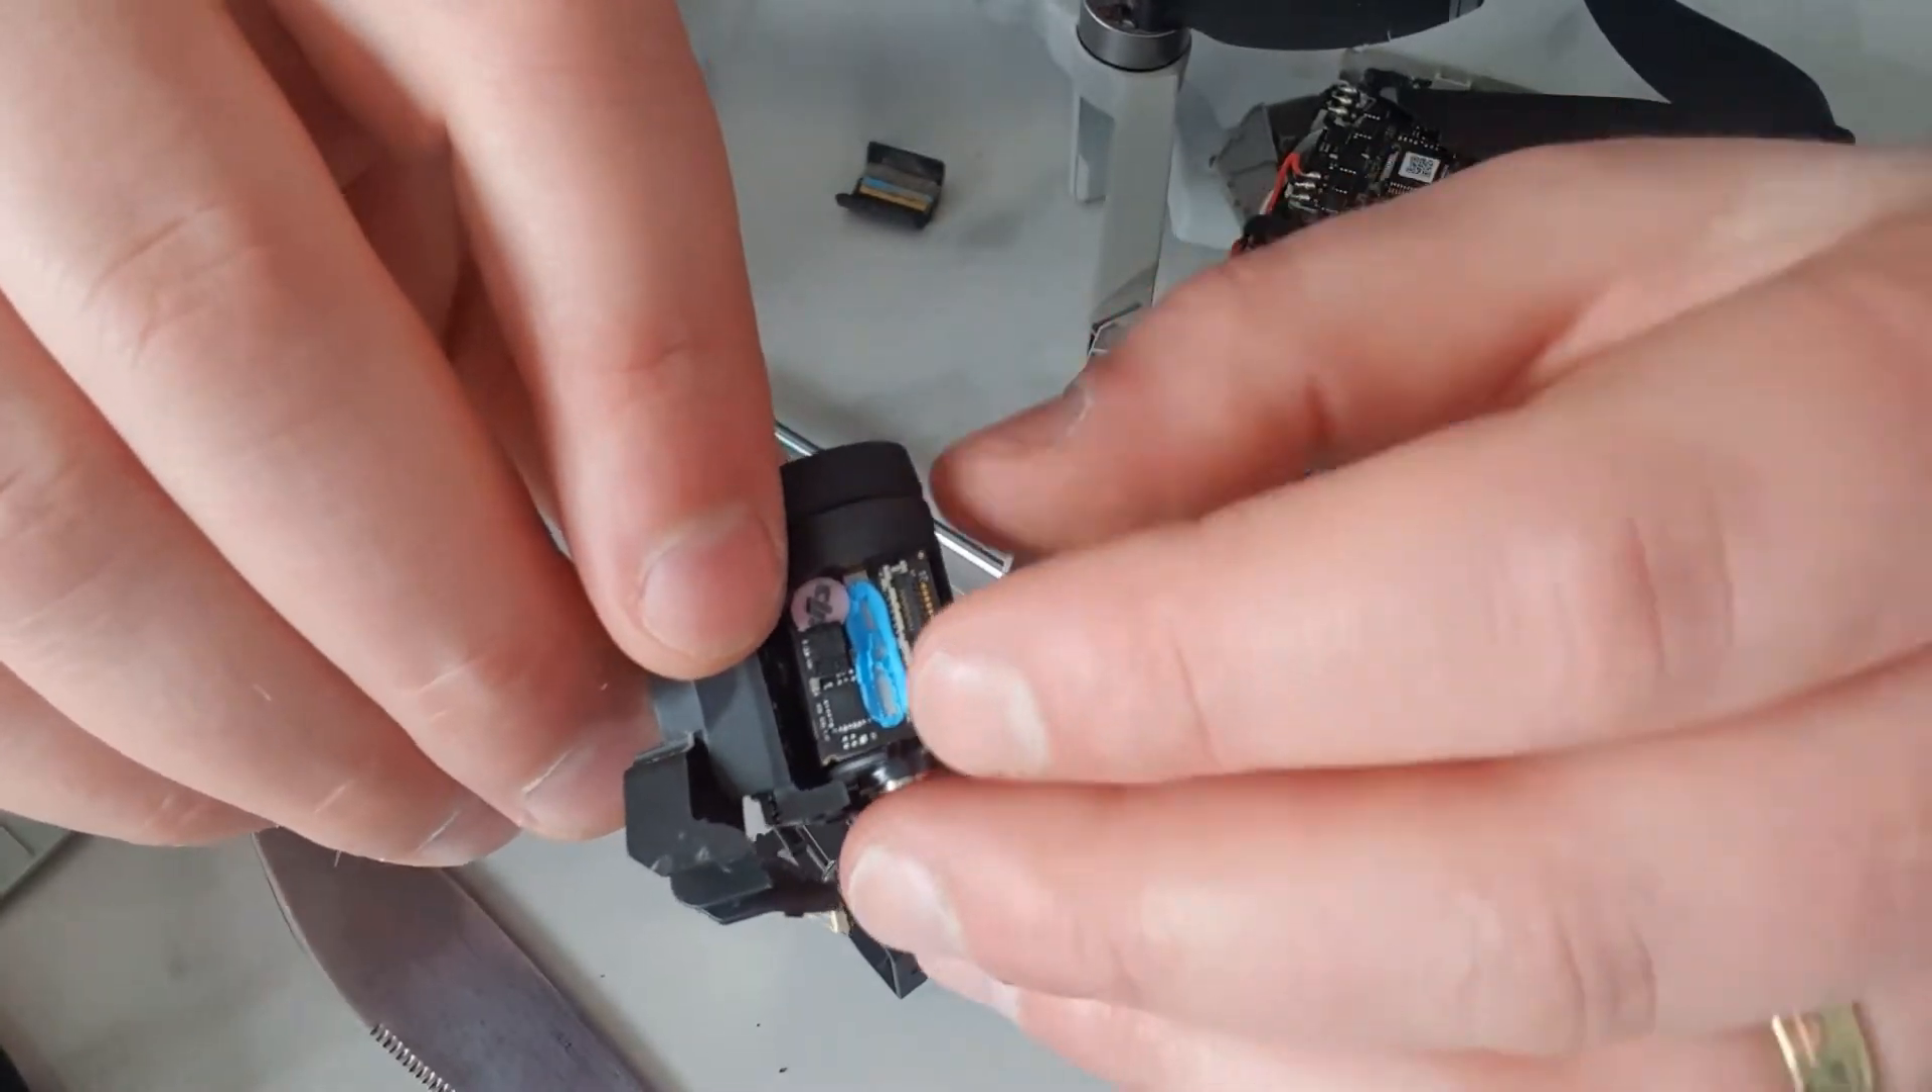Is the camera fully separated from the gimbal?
No.